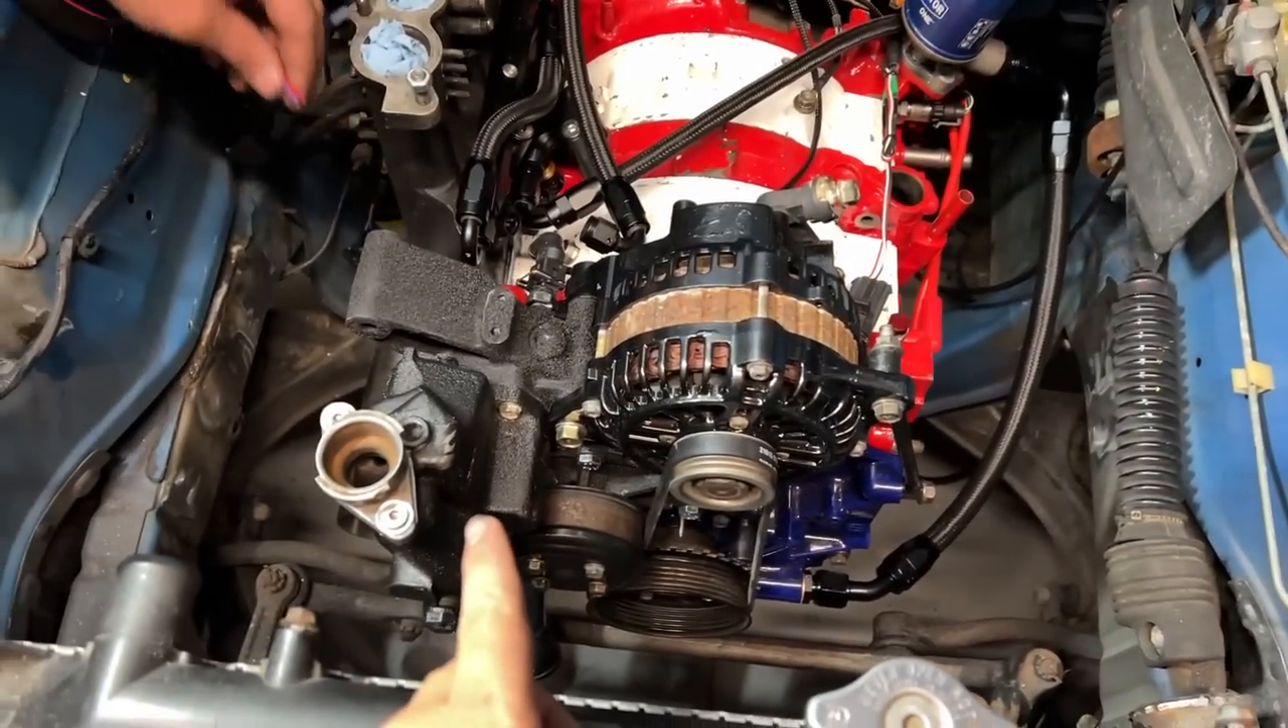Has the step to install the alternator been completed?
Yes.